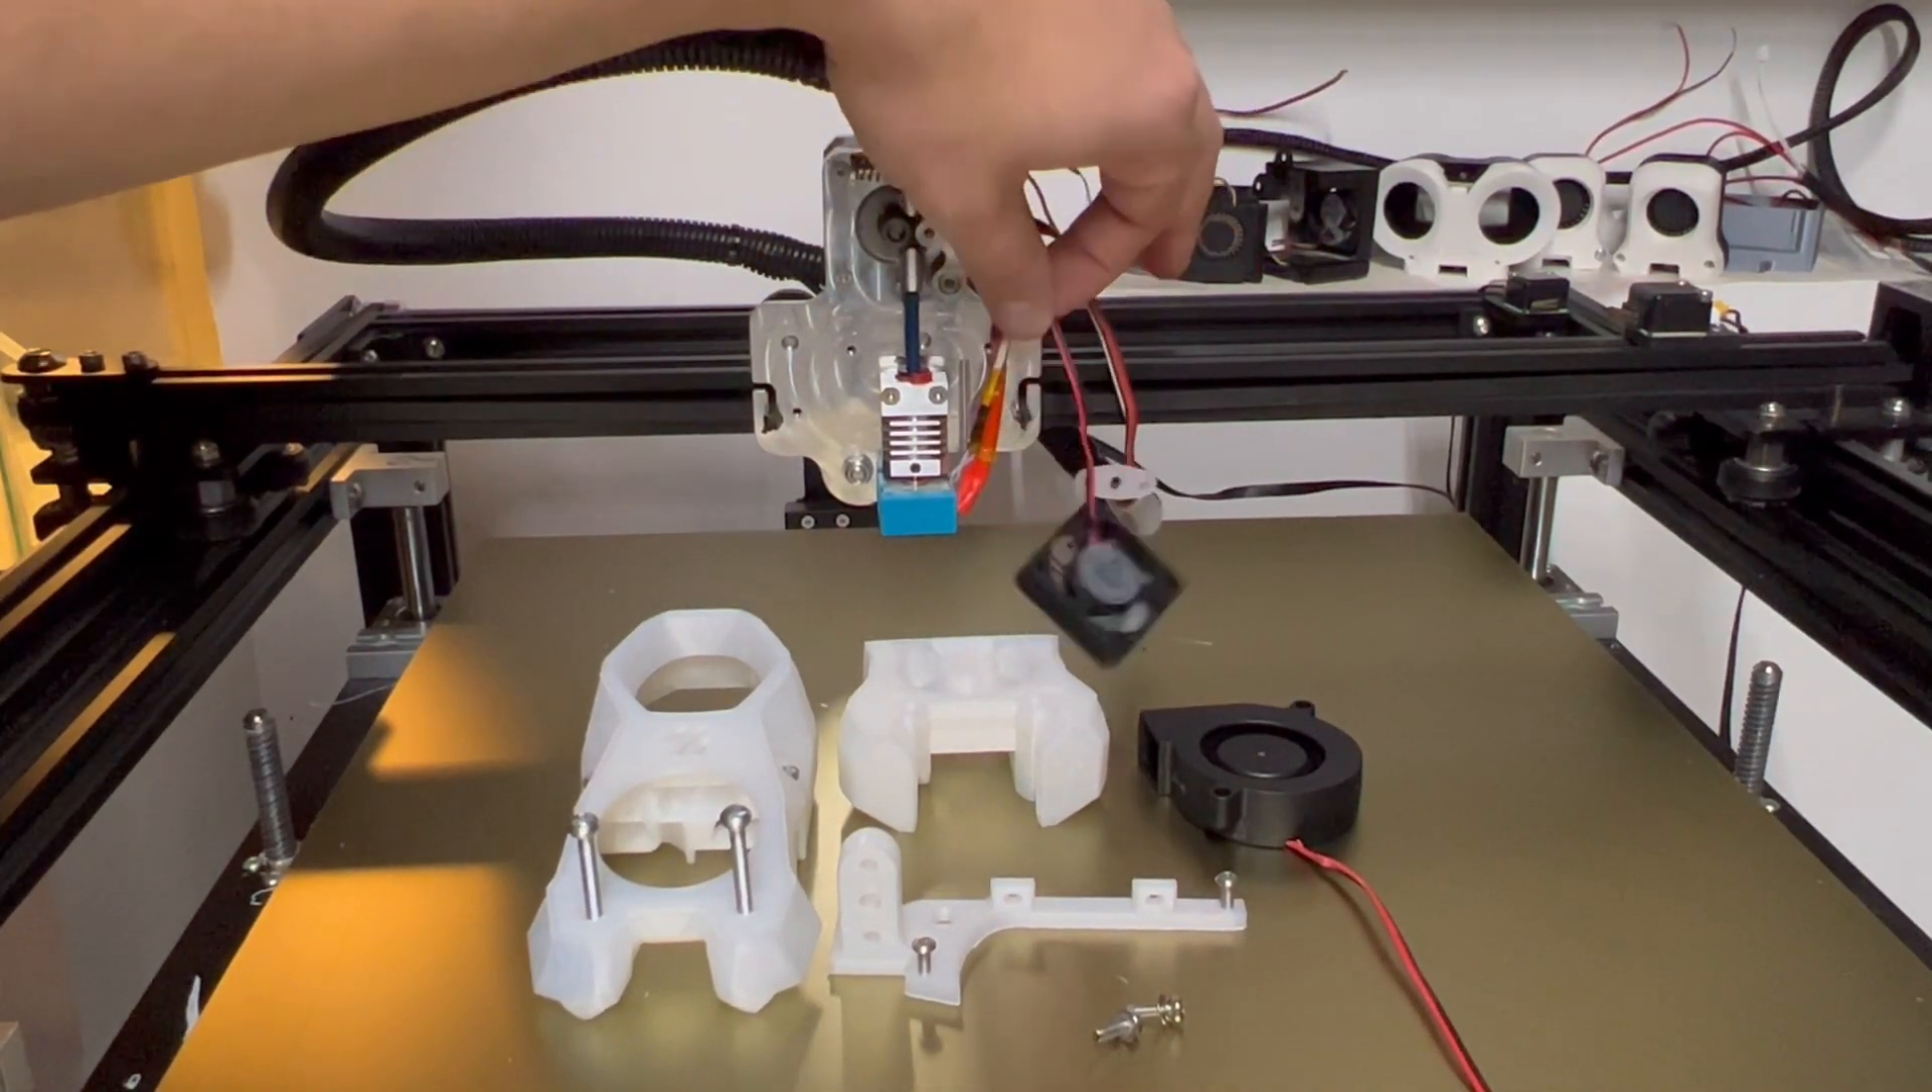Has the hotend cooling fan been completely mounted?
No.